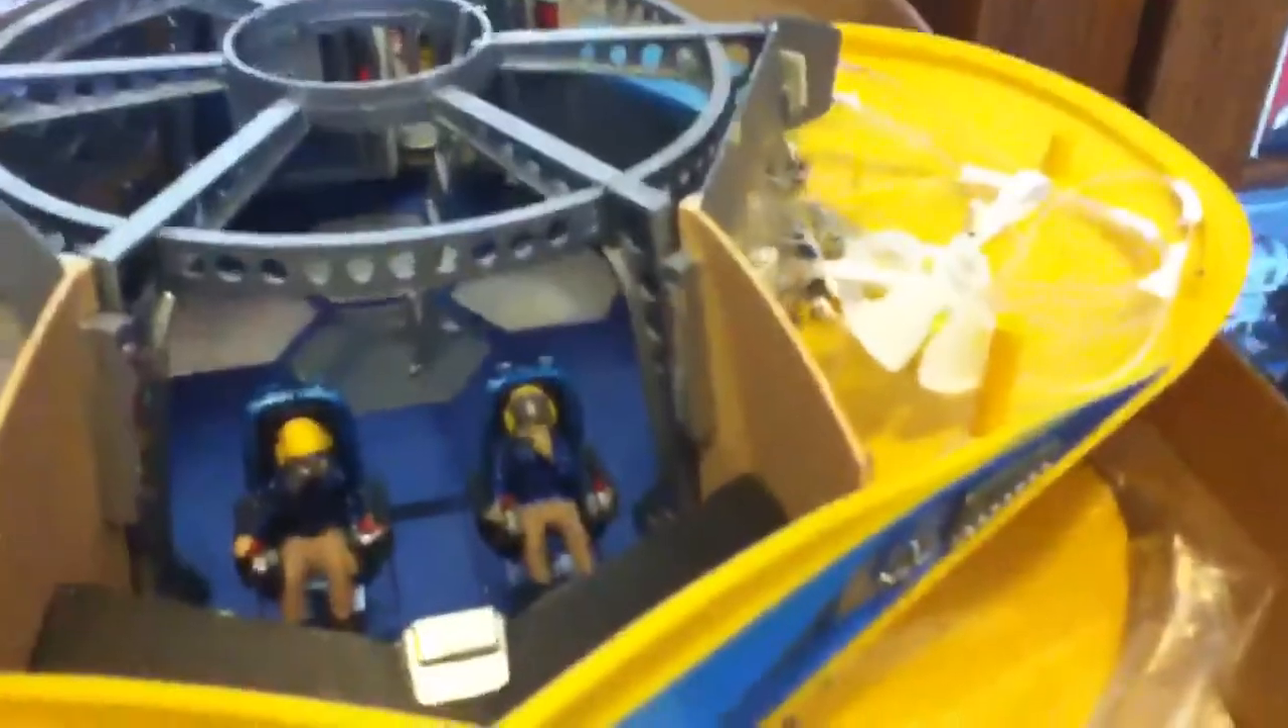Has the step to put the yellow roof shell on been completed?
No.